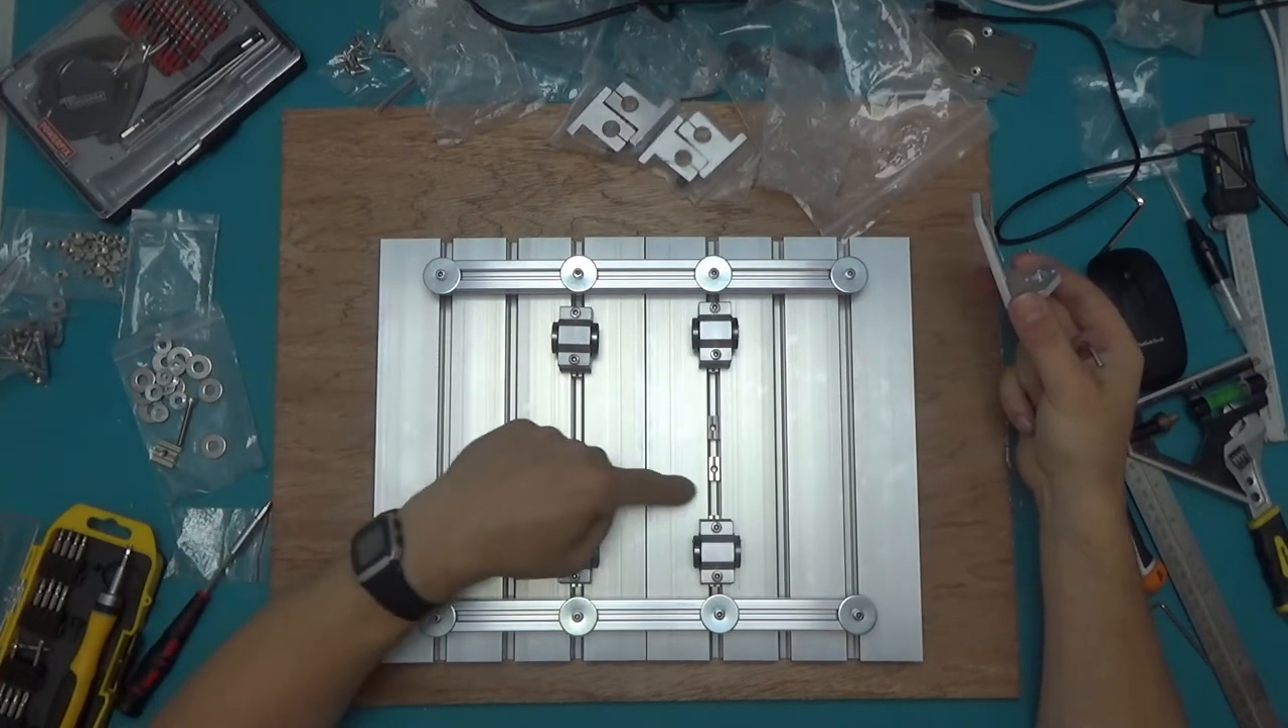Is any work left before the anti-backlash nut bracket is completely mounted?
Yes.